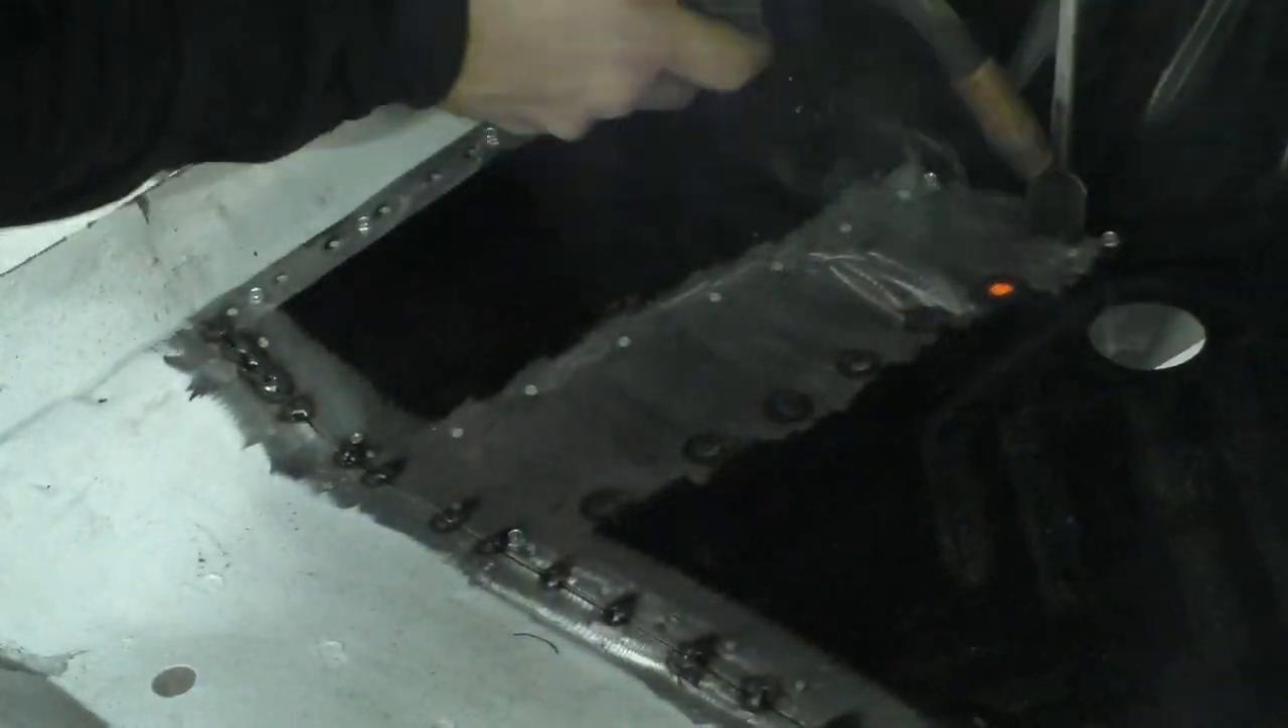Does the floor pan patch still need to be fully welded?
Yes.